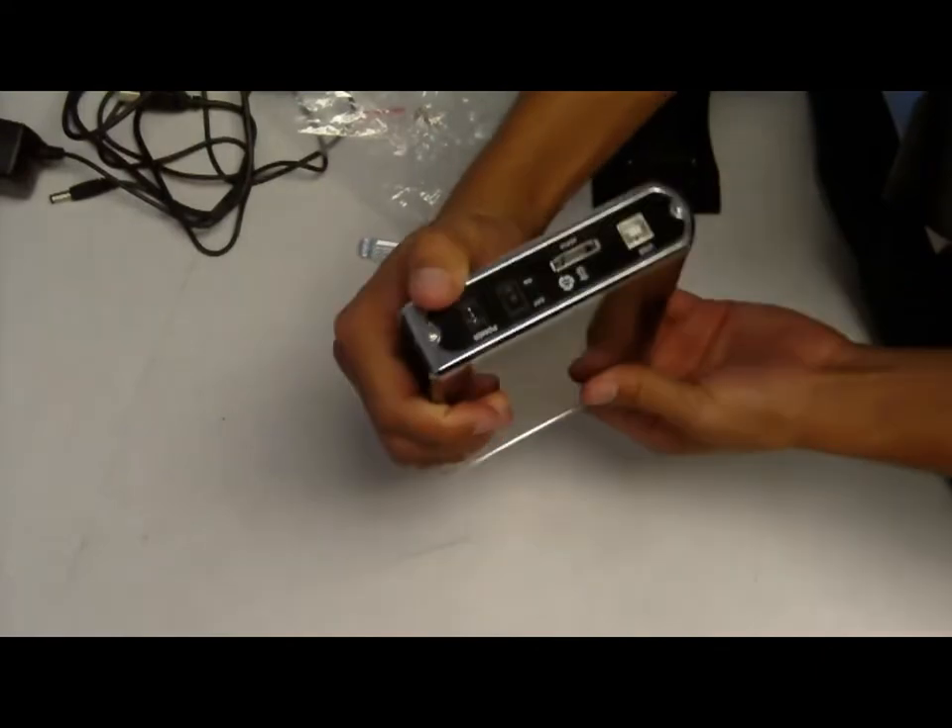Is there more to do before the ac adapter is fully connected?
Yes.